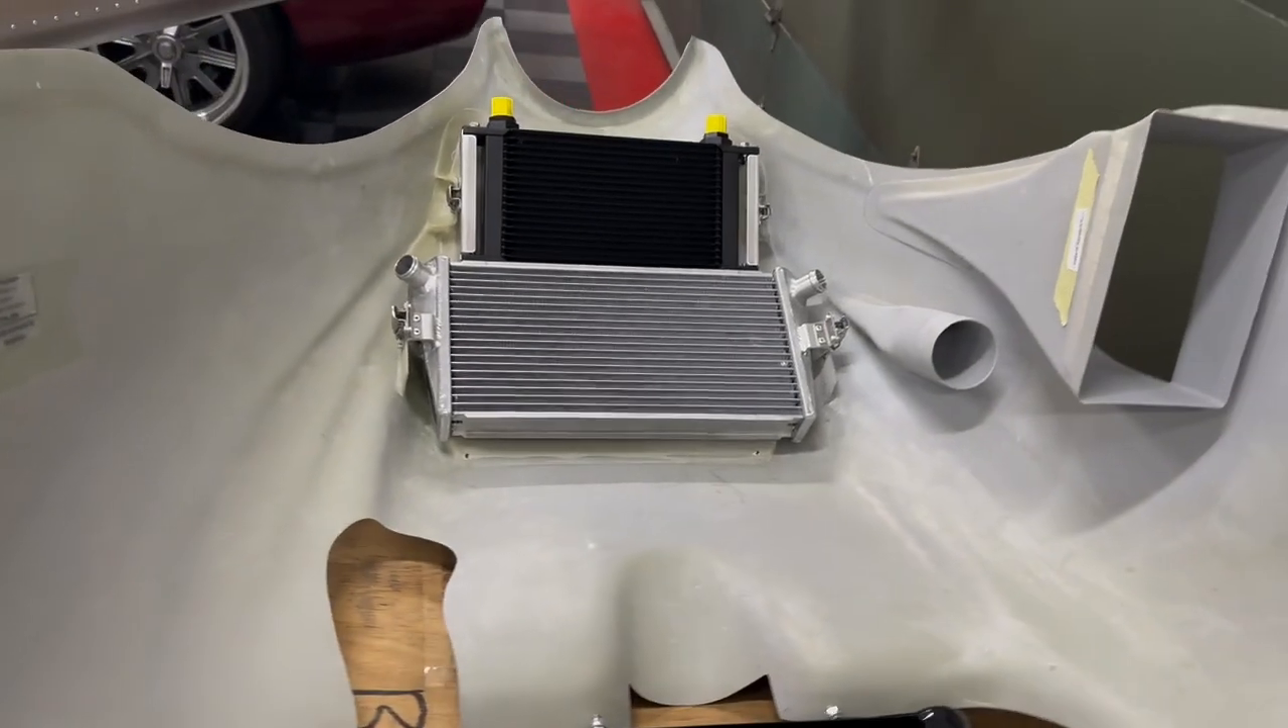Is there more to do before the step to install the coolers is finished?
No.